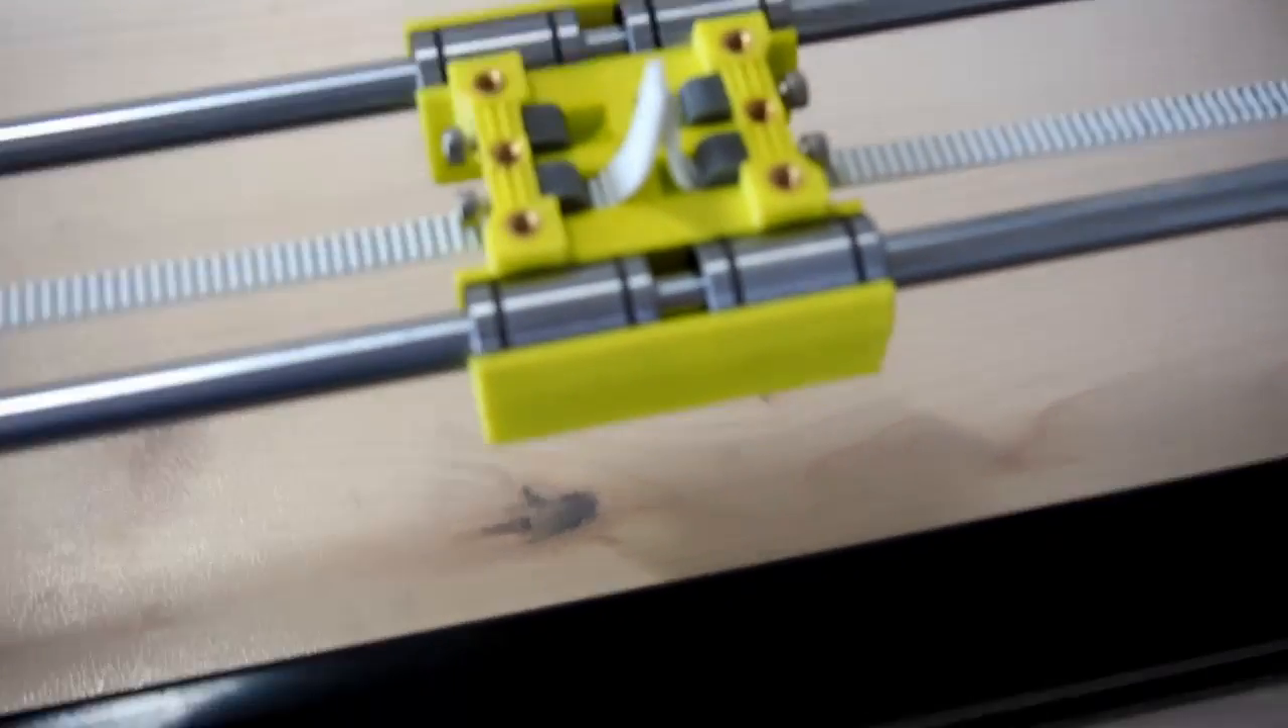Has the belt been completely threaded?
Yes.